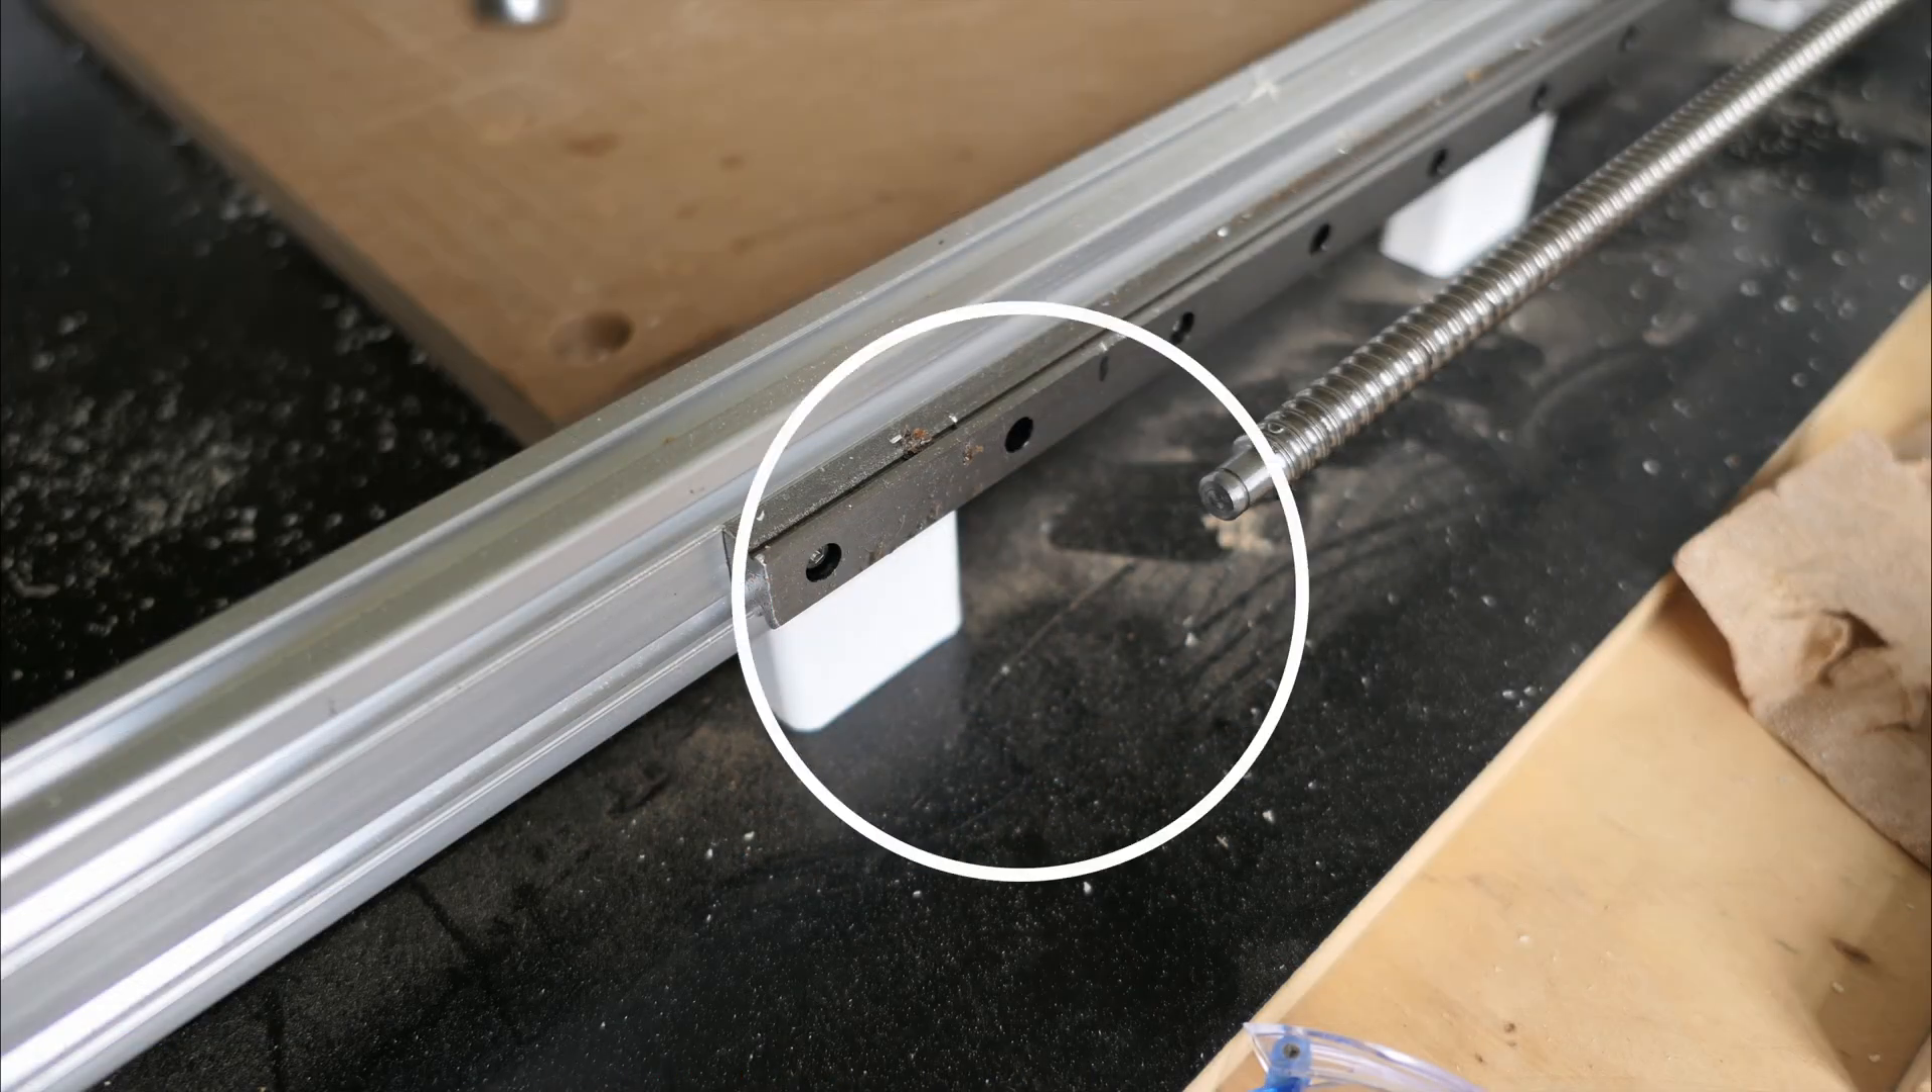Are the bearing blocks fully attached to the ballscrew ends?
No.